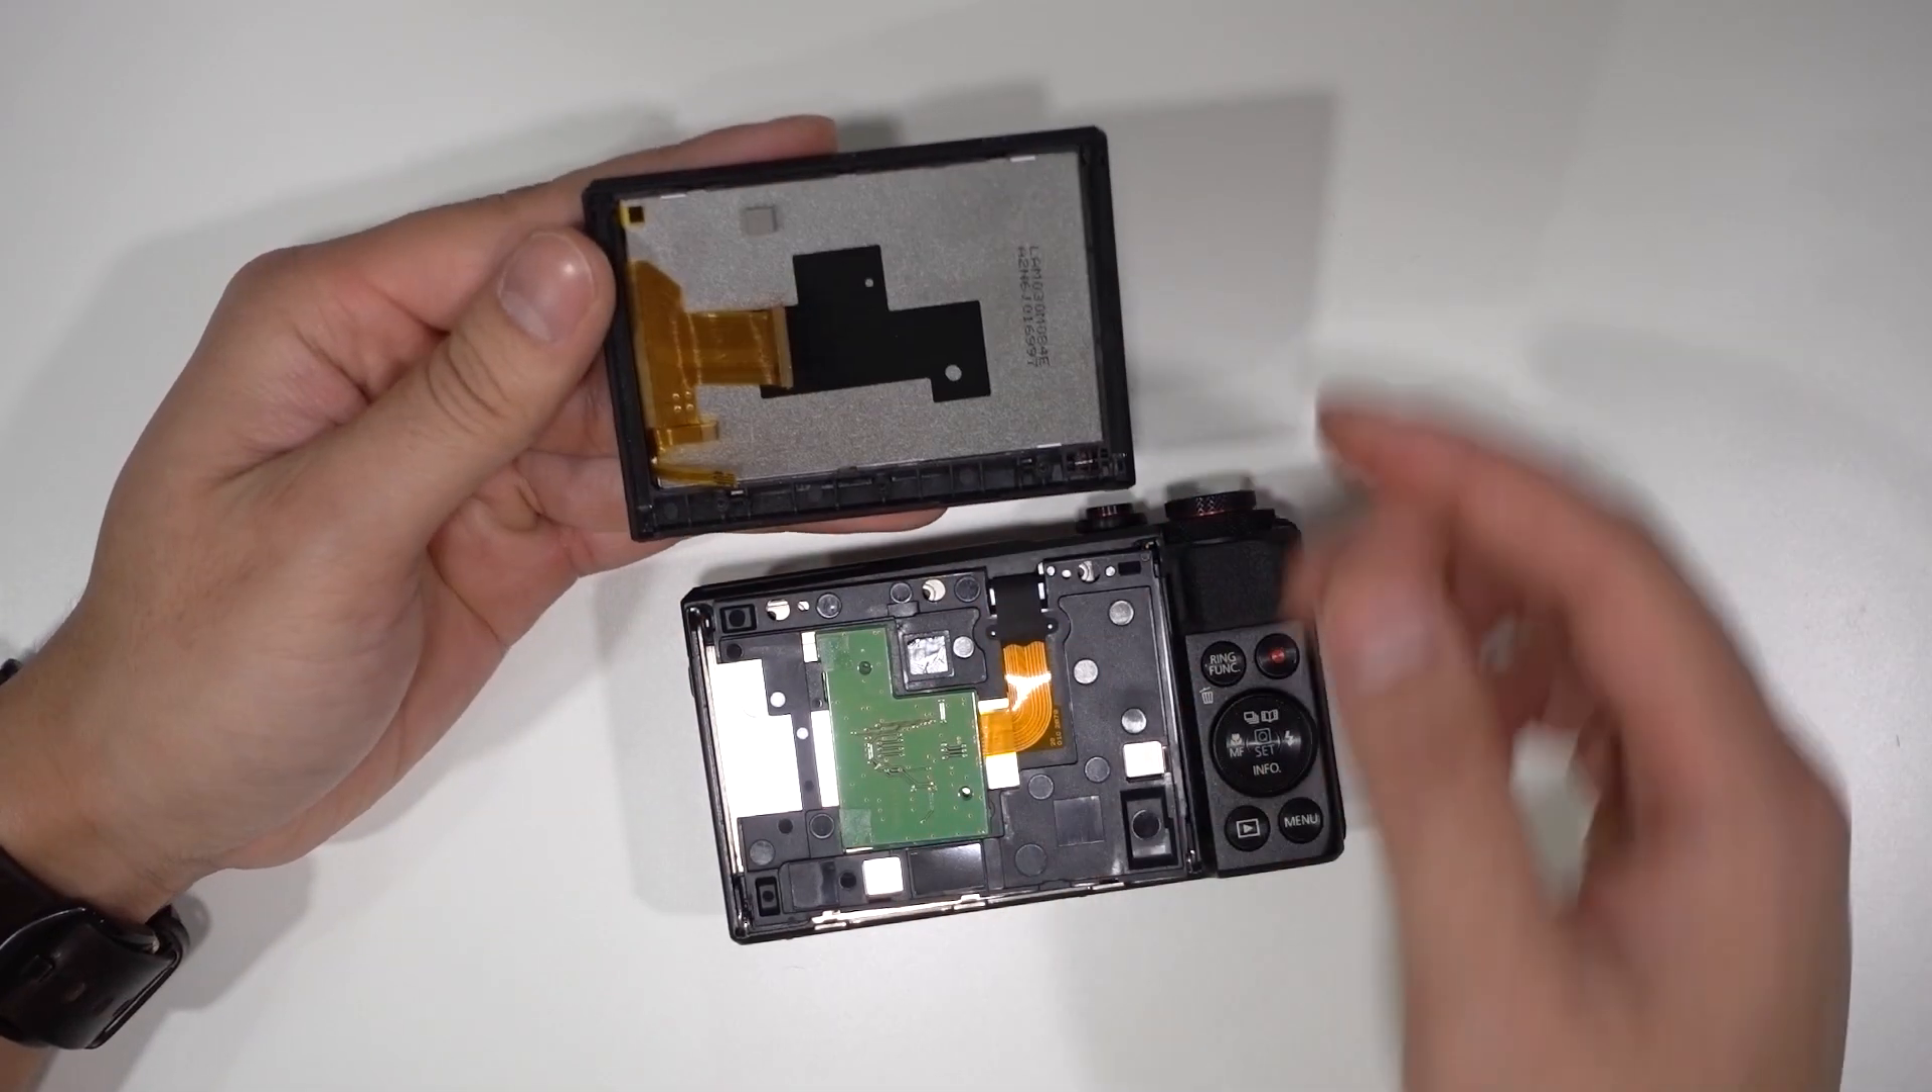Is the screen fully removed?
Yes.